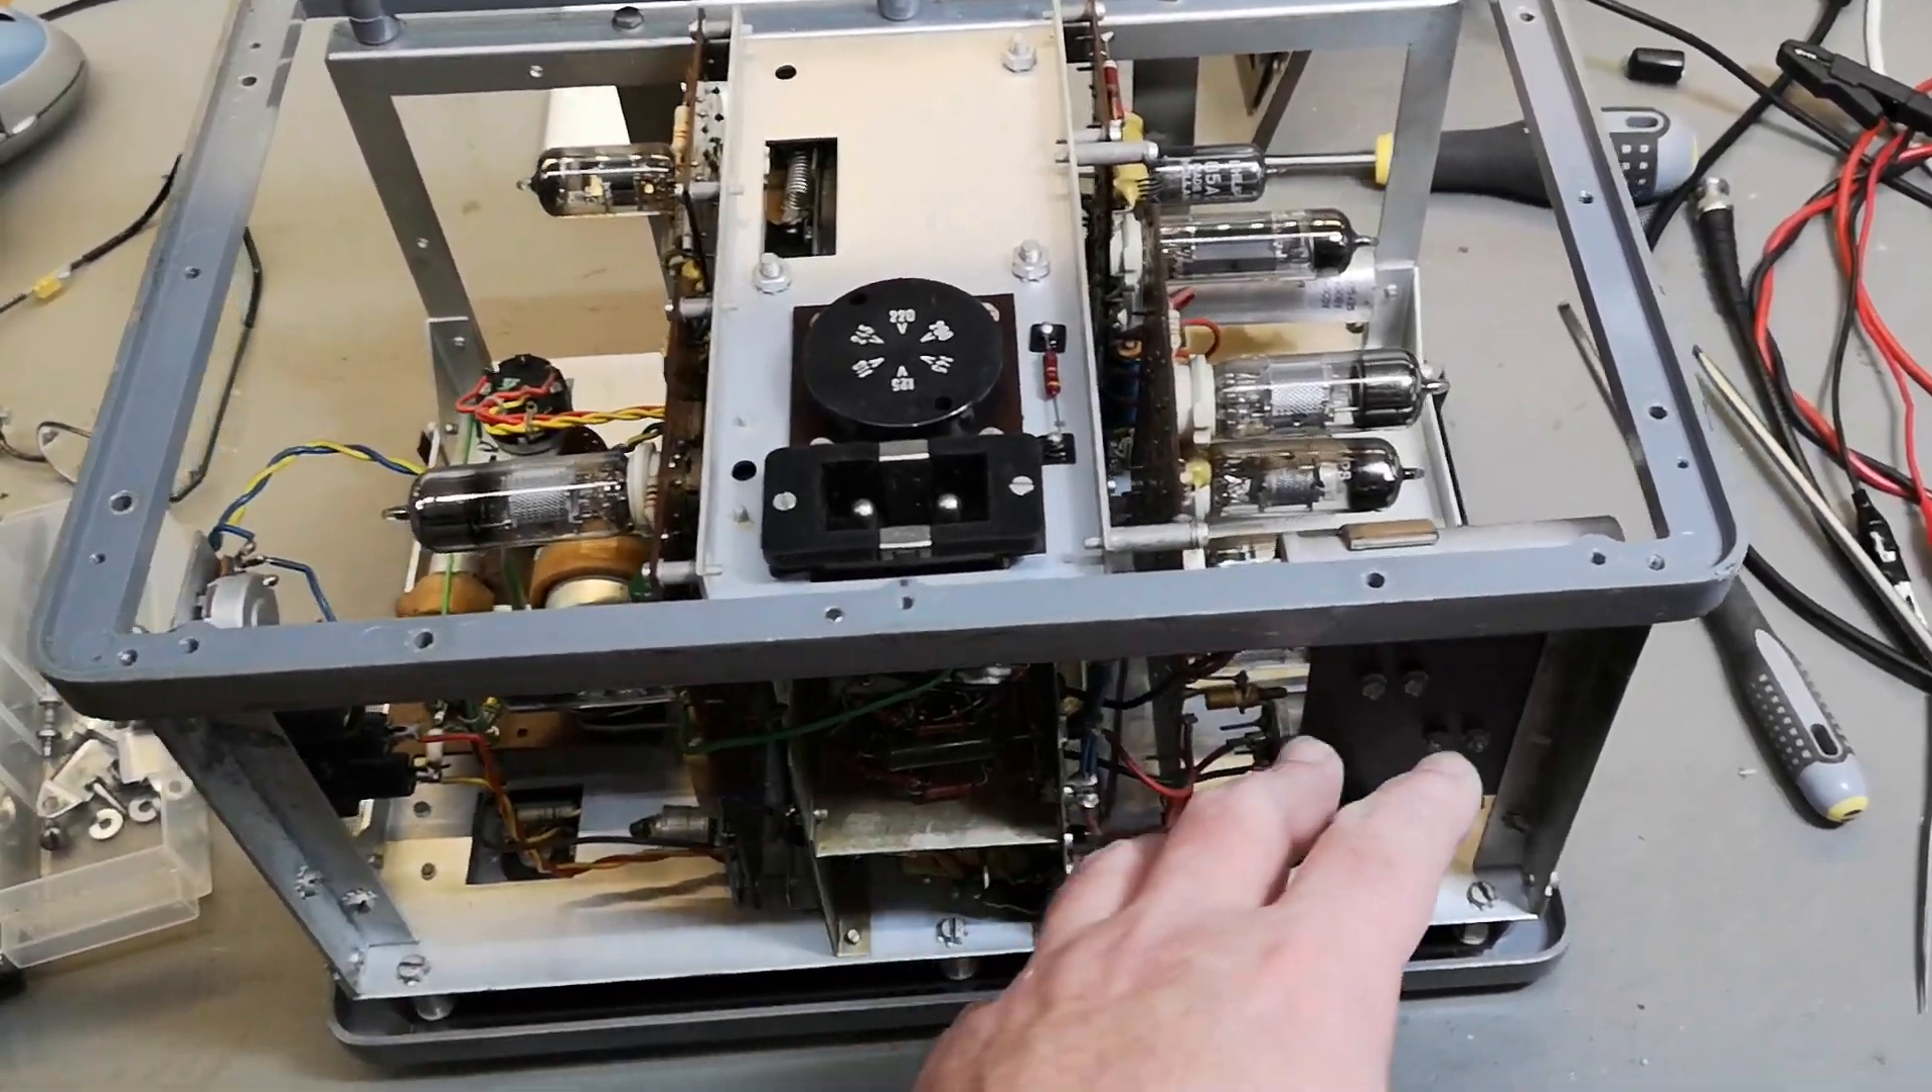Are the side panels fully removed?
Yes.